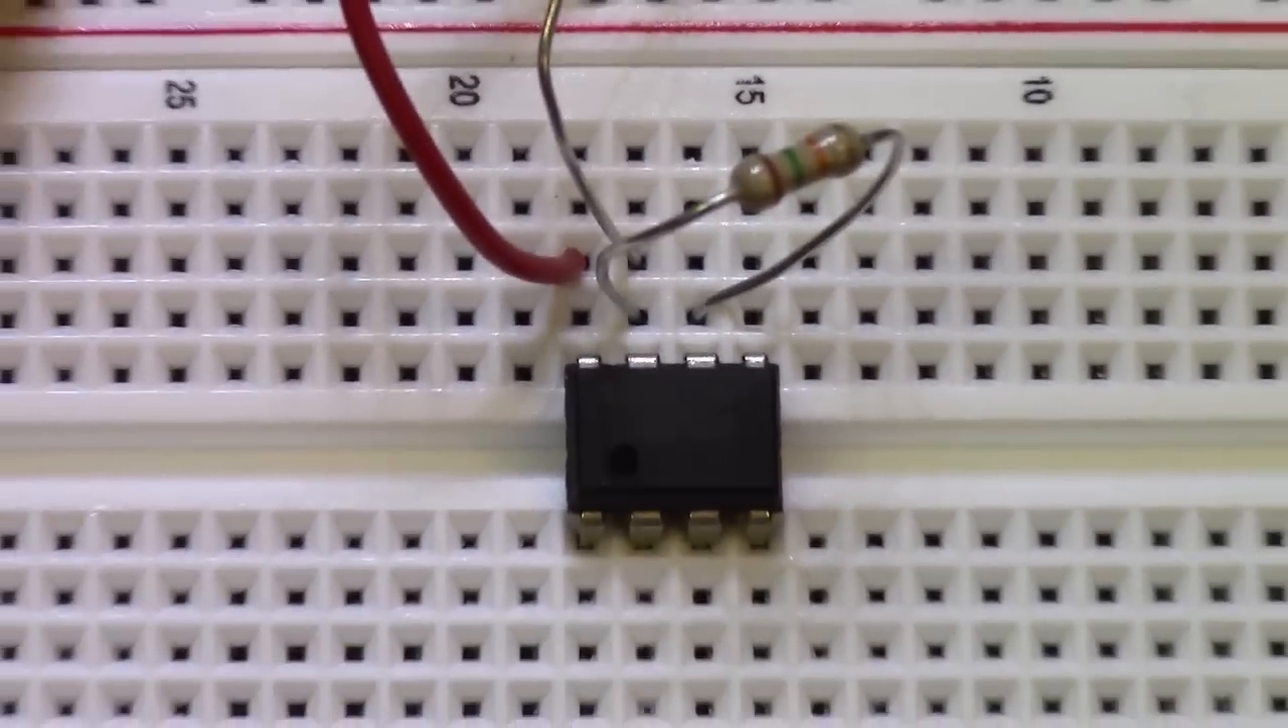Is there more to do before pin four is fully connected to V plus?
Yes.